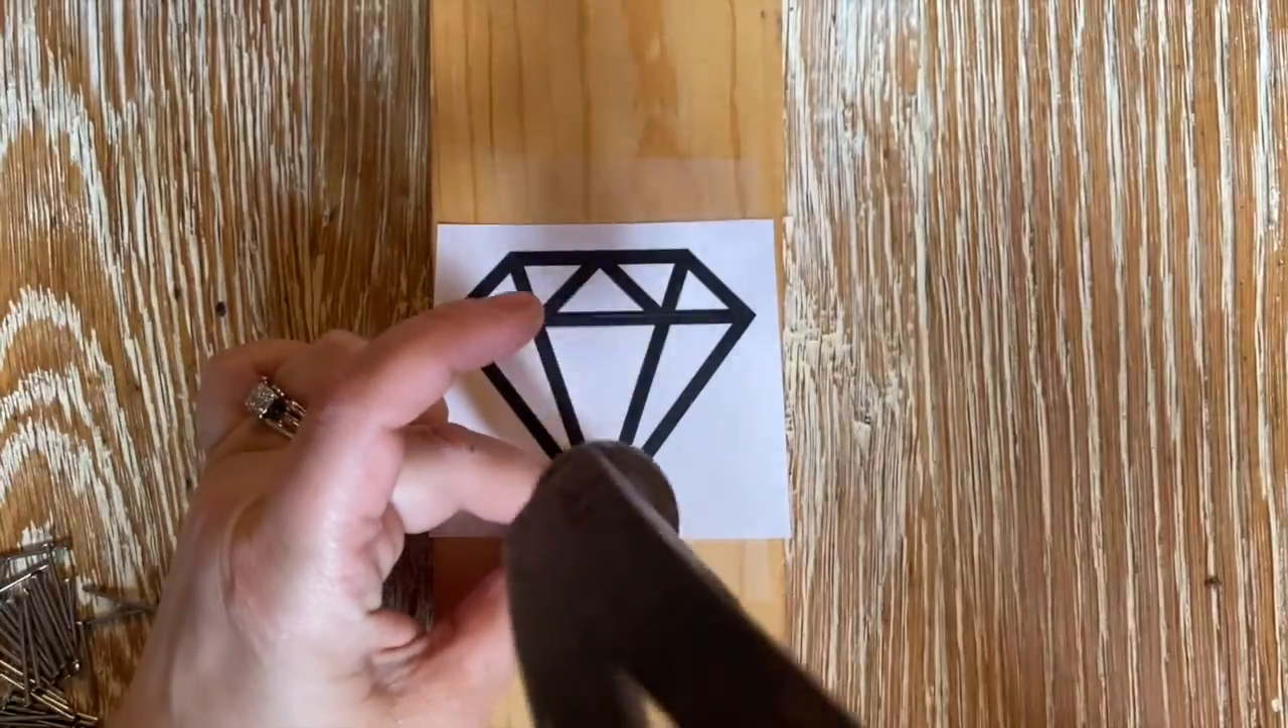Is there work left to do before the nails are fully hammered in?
Yes.